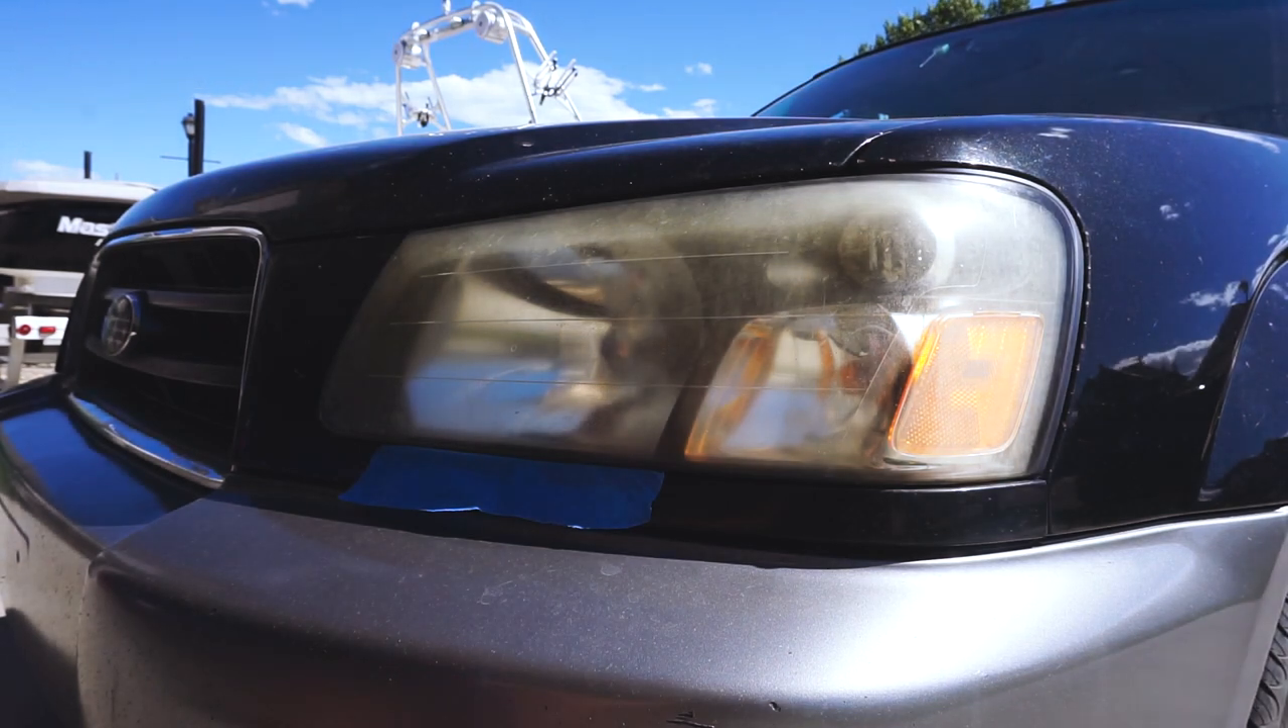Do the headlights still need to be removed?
Yes.